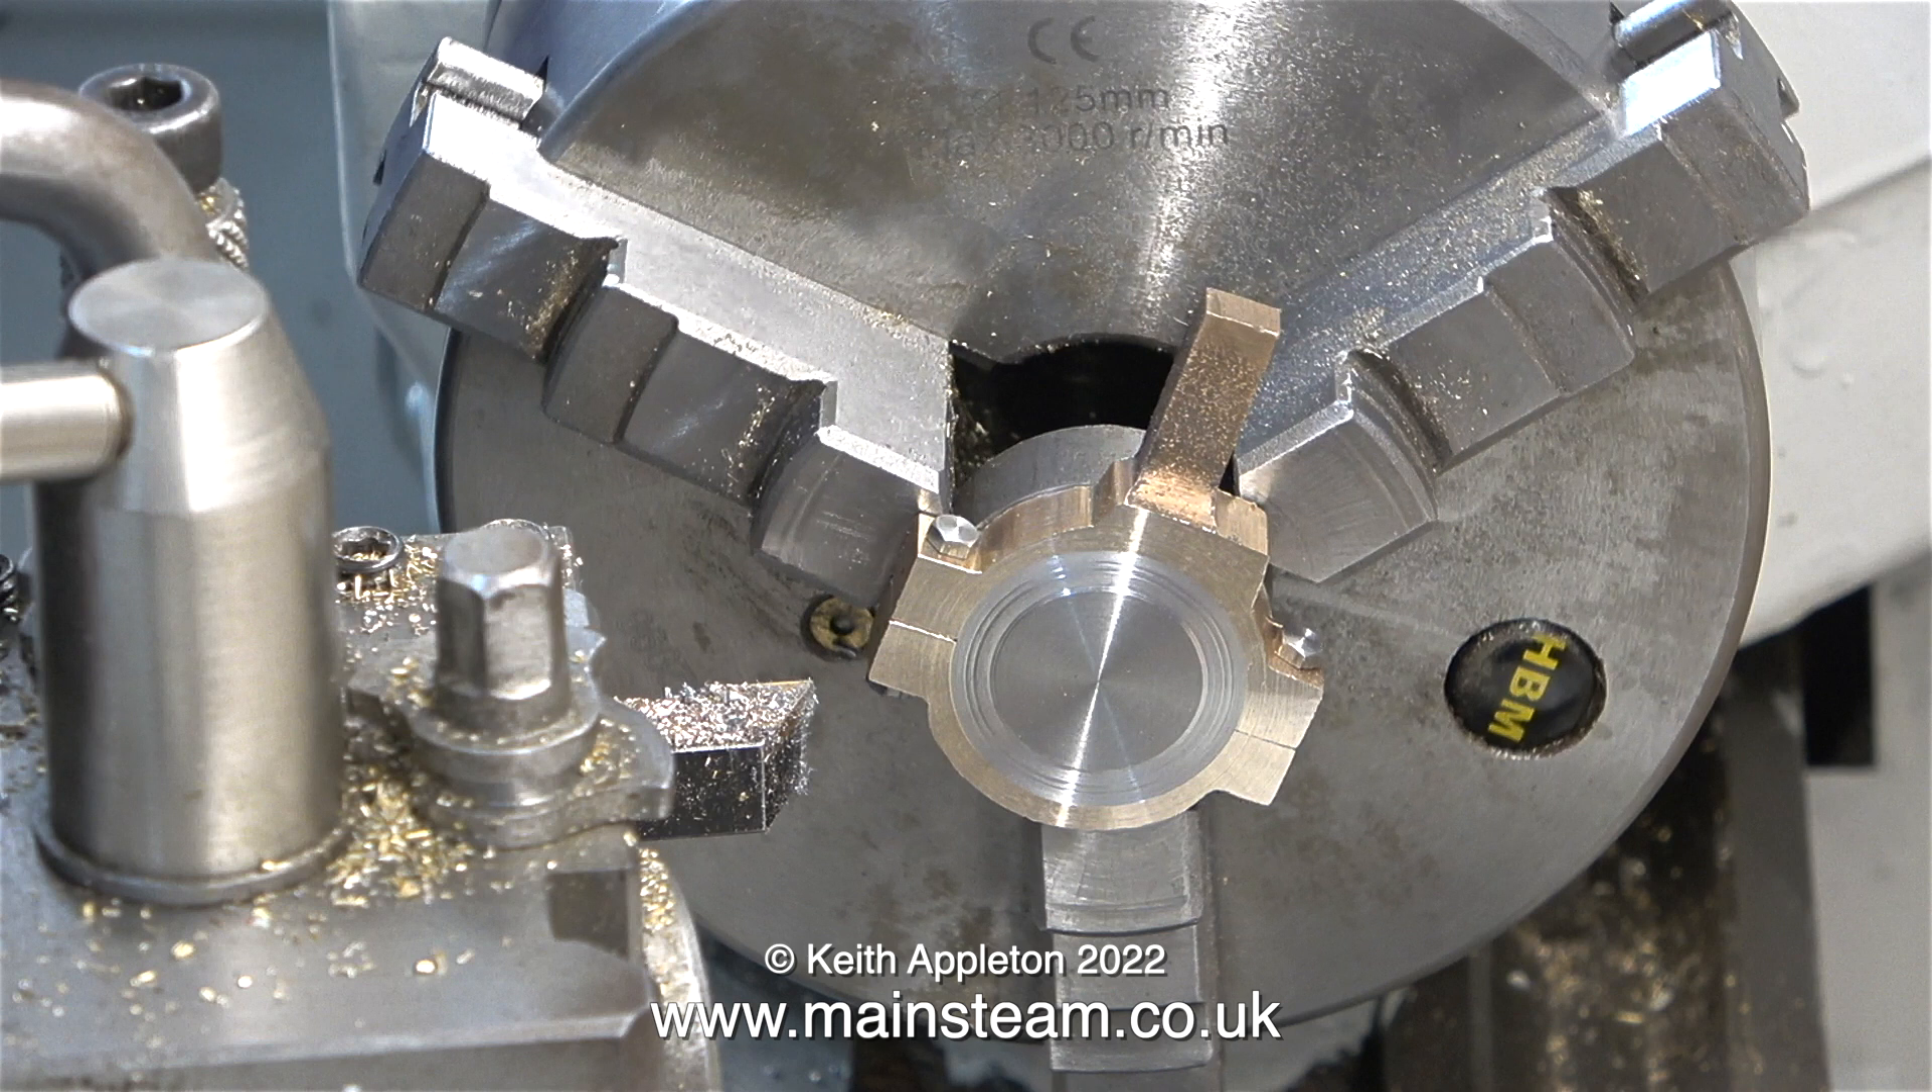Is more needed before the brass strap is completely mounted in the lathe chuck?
No.